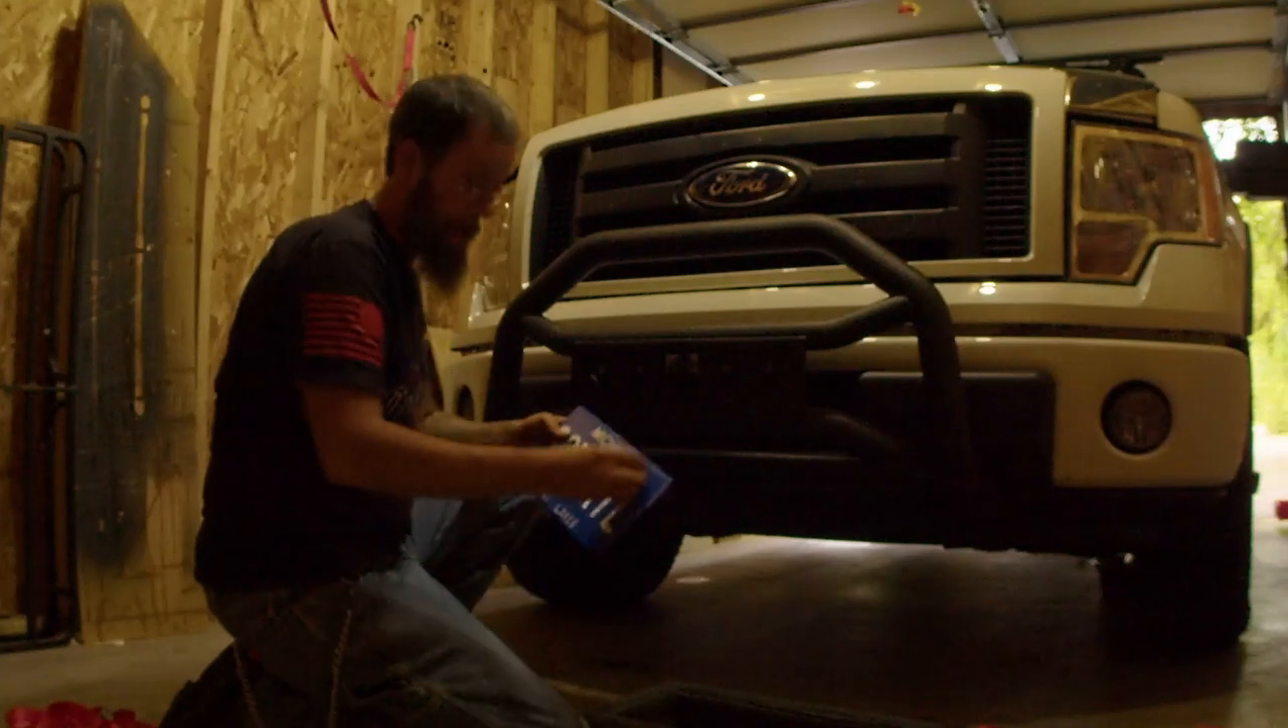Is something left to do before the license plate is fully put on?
Yes.